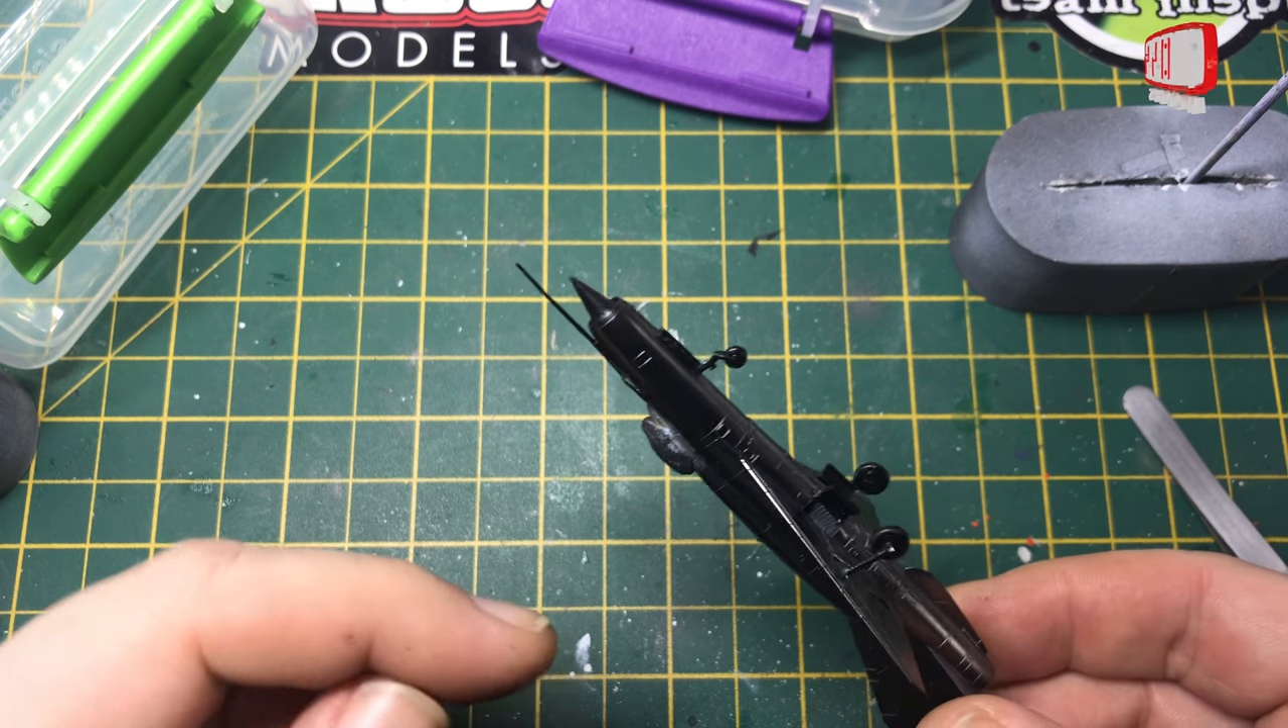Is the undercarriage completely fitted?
Yes.